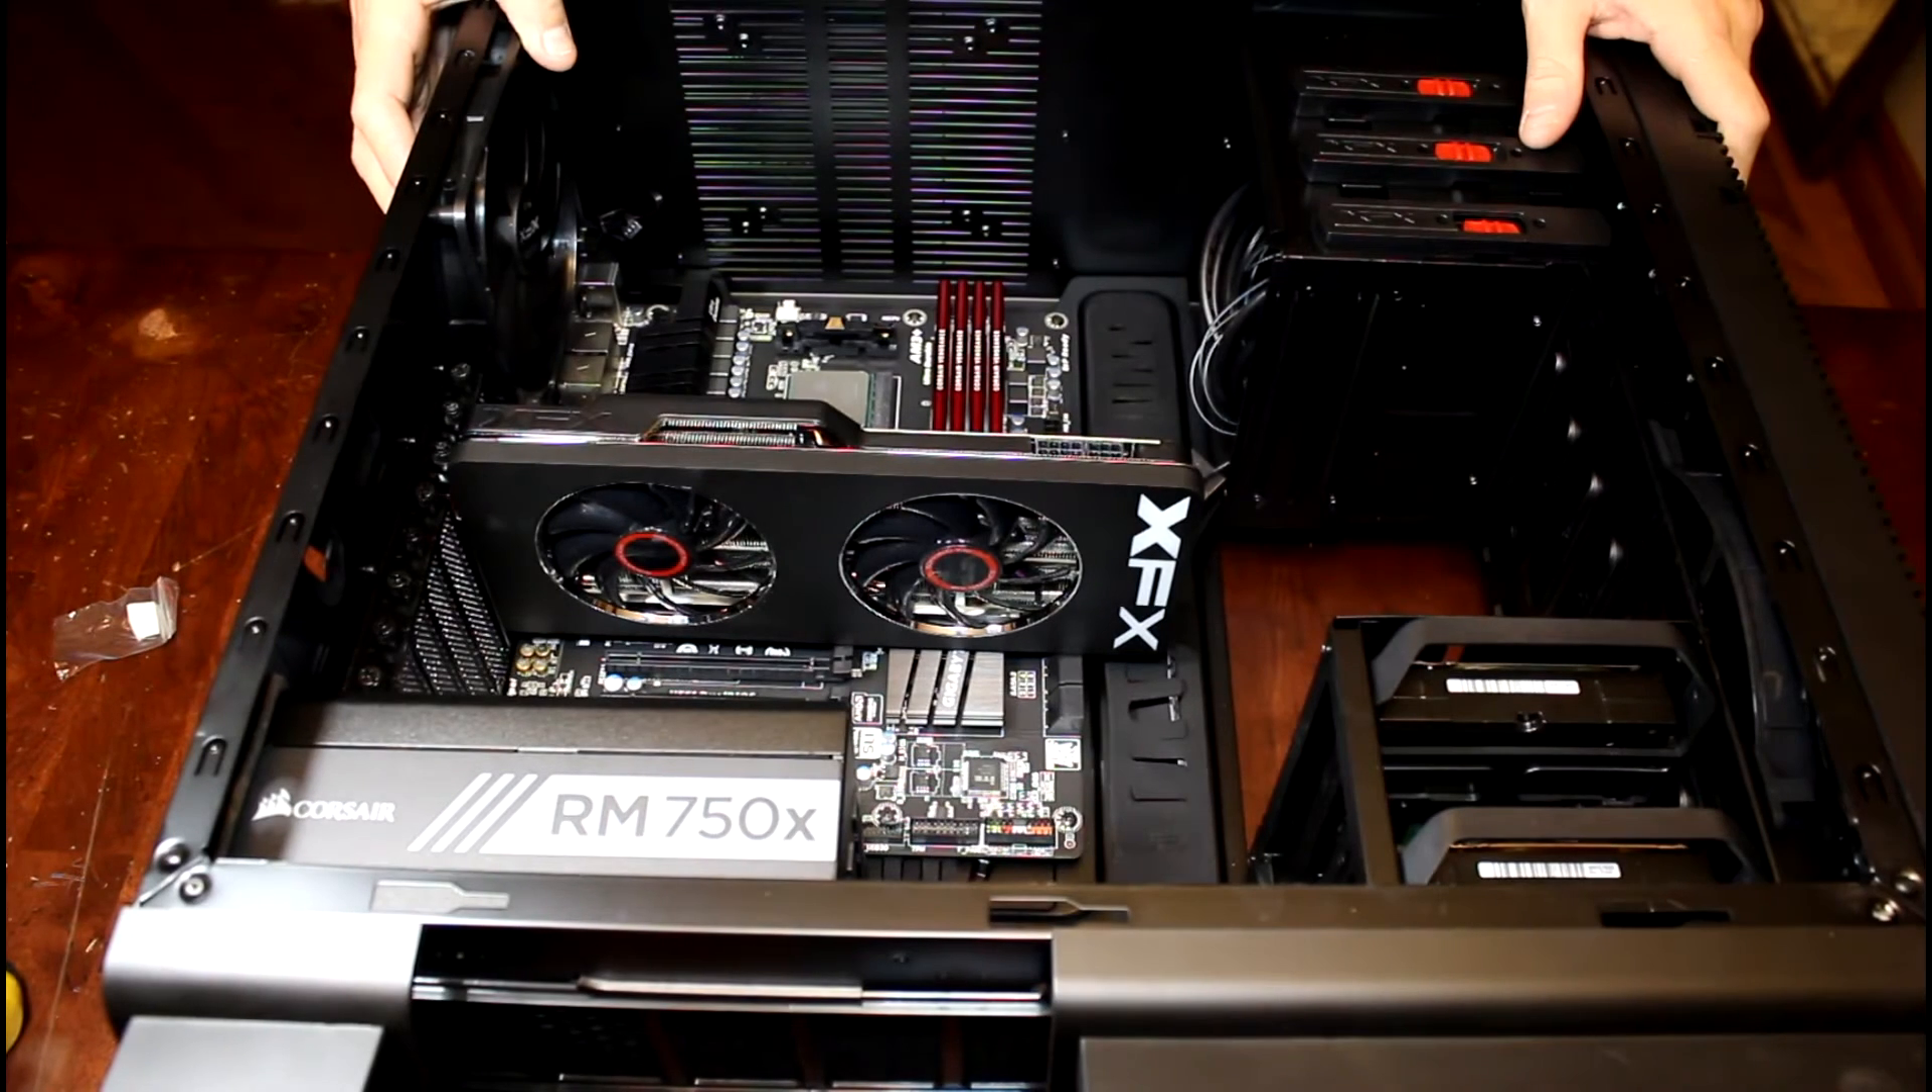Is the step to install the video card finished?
Yes.